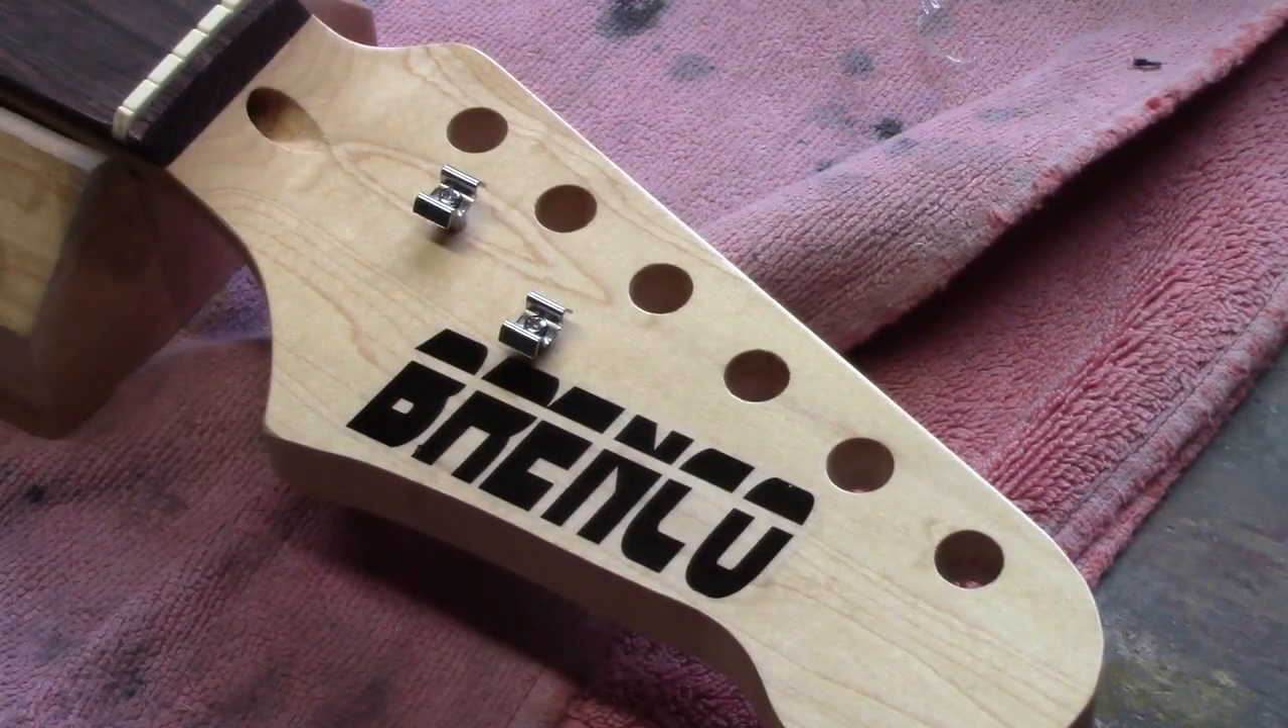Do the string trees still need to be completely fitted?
No.